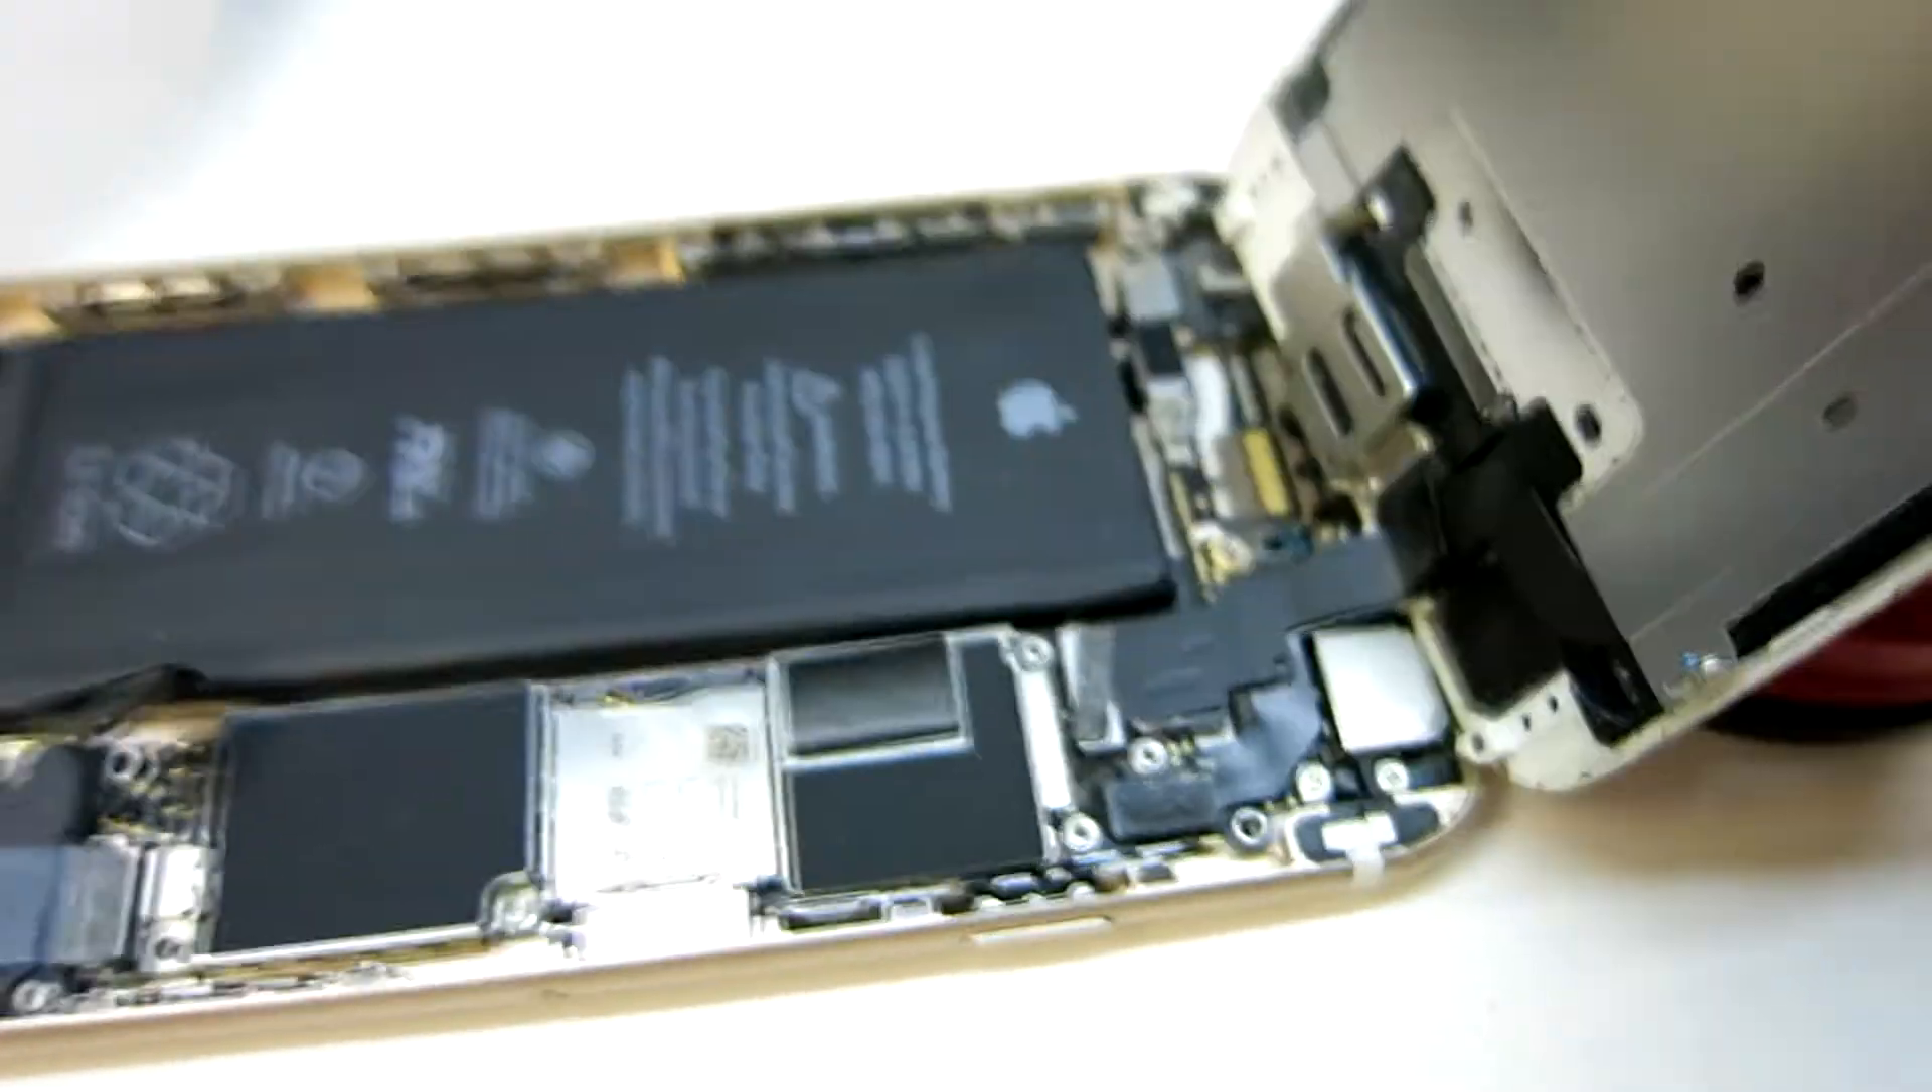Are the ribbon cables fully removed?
No.